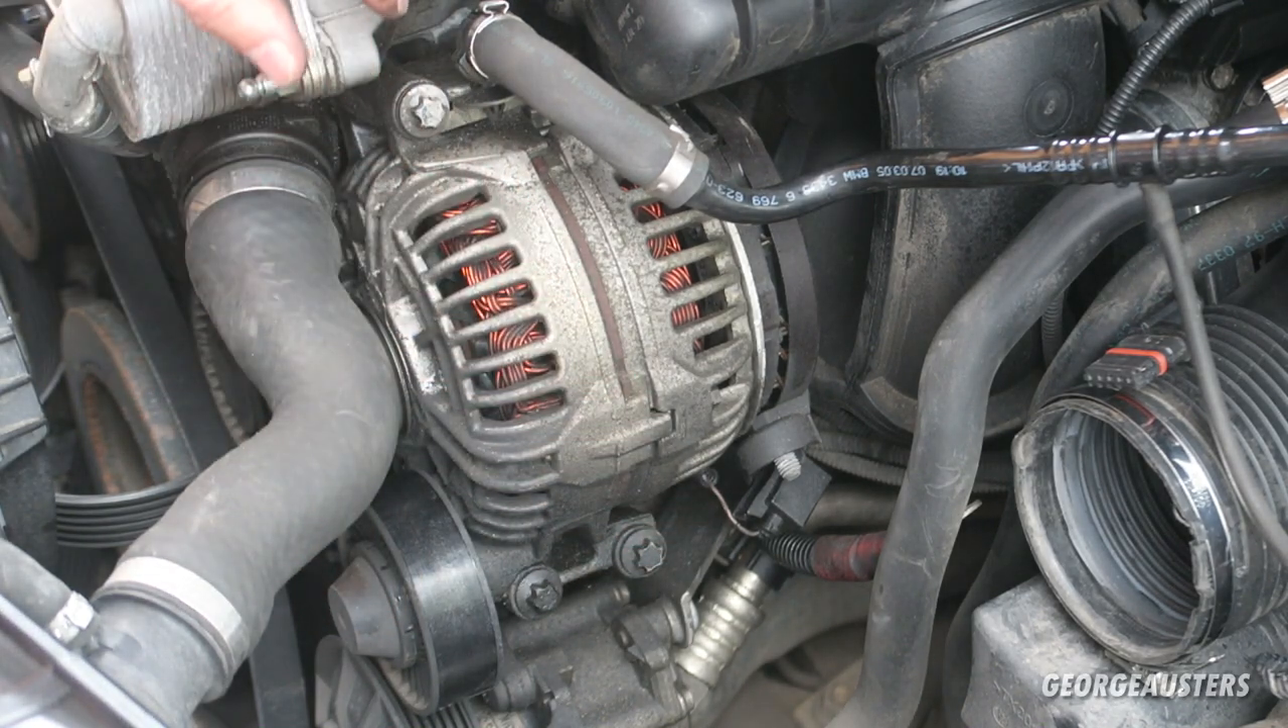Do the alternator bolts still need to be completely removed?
Yes.